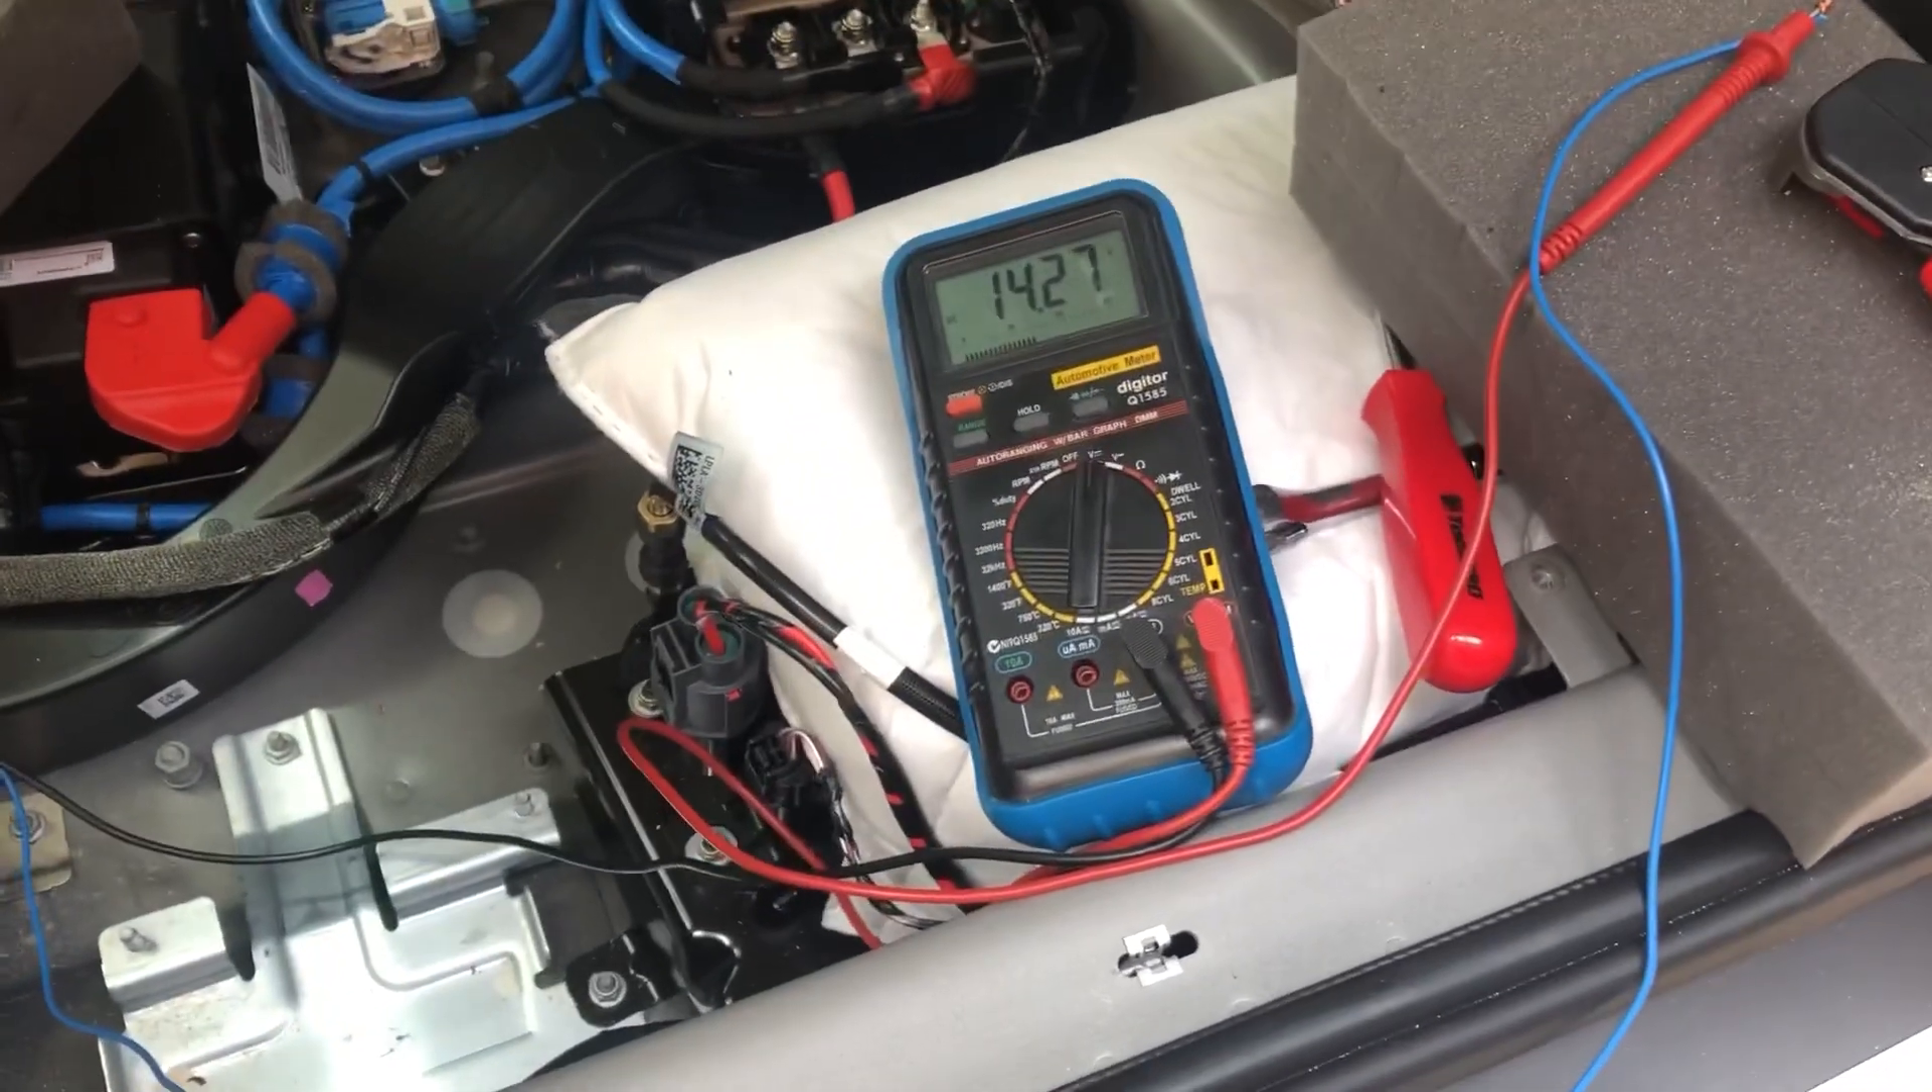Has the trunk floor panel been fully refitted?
No.